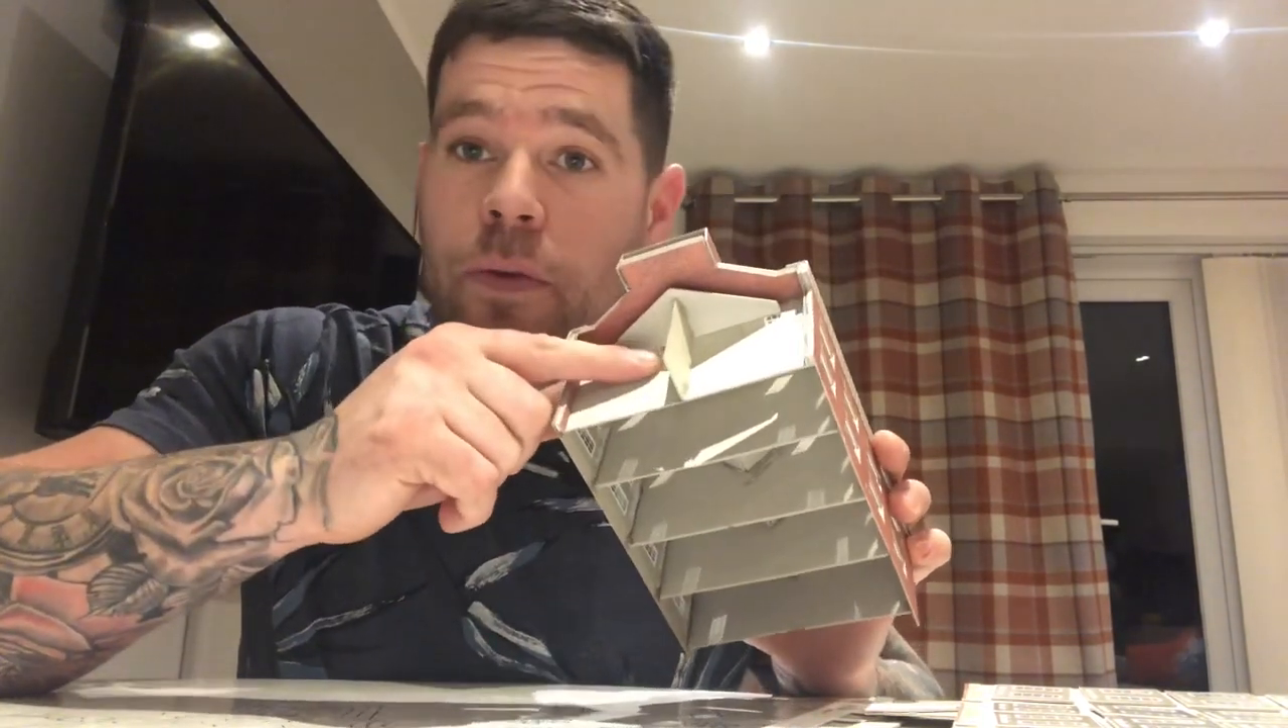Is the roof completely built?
No.